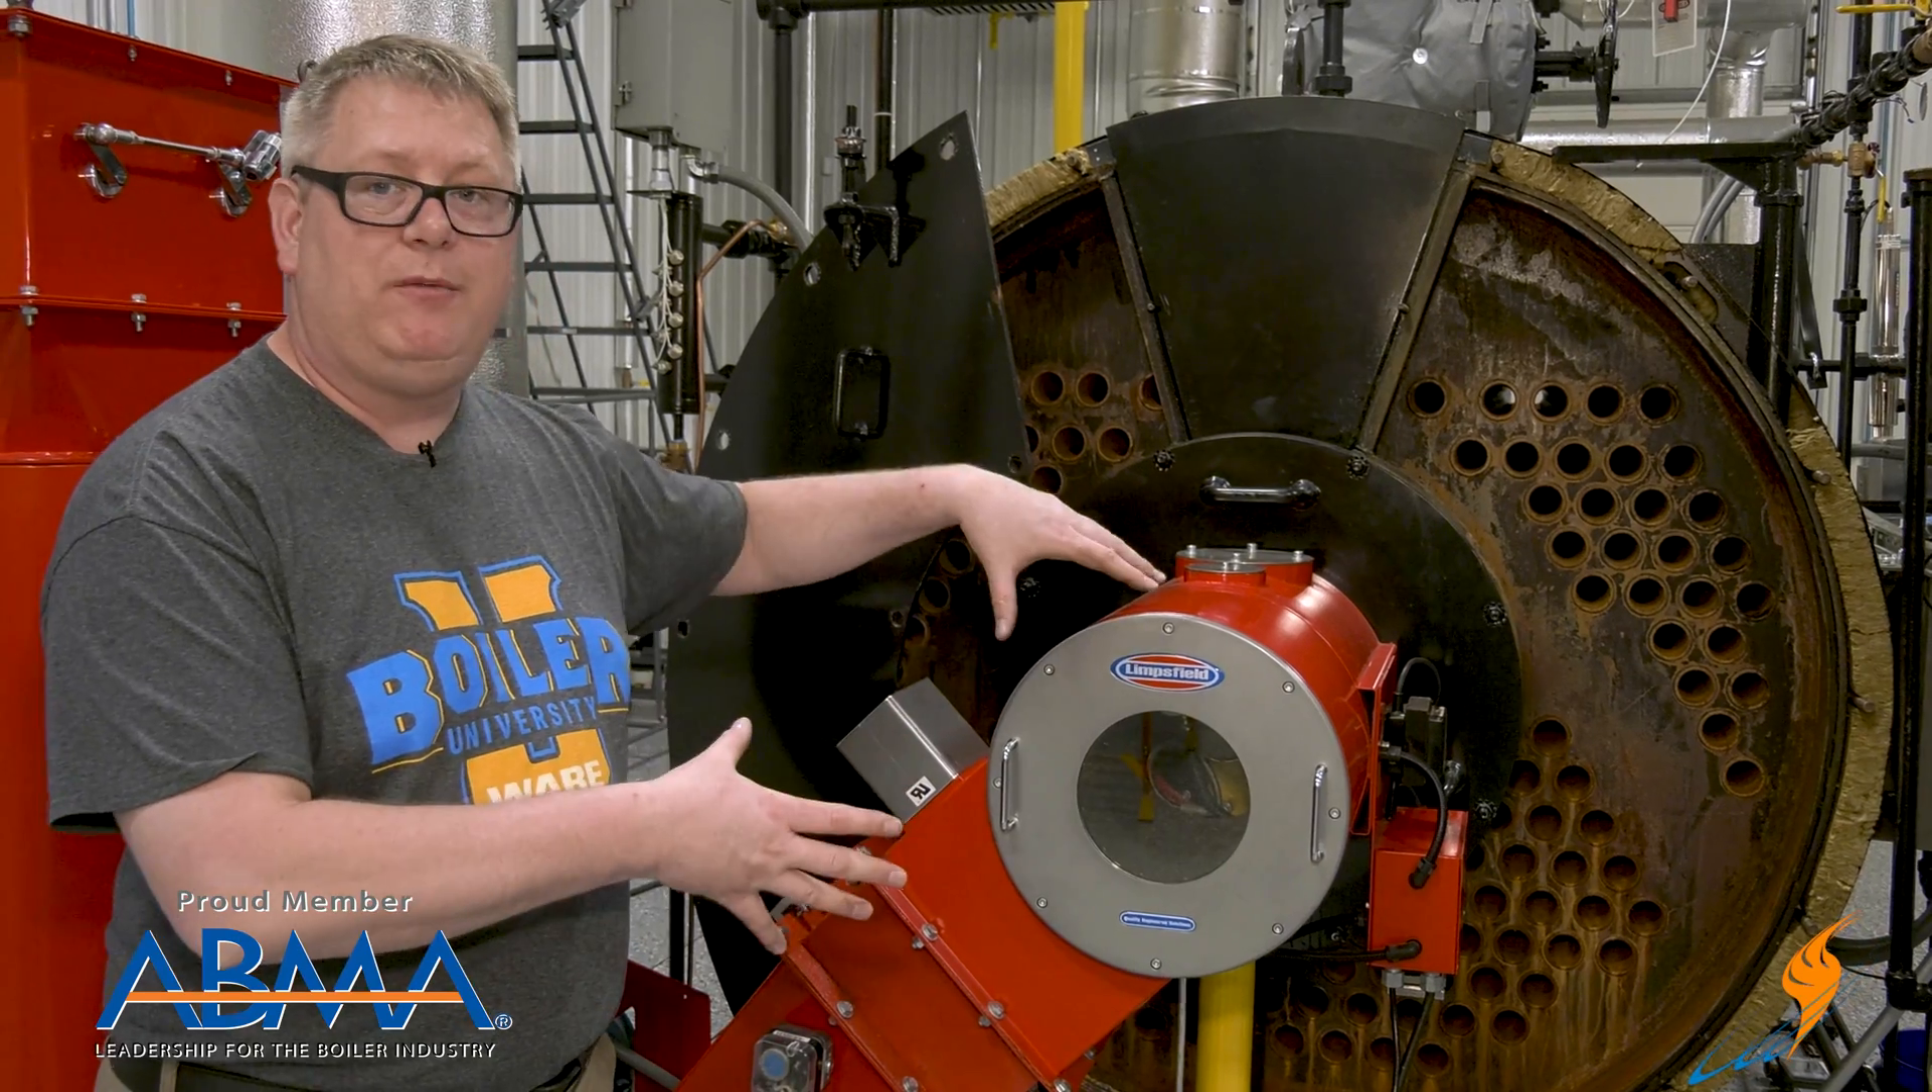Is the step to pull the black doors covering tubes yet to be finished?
No.